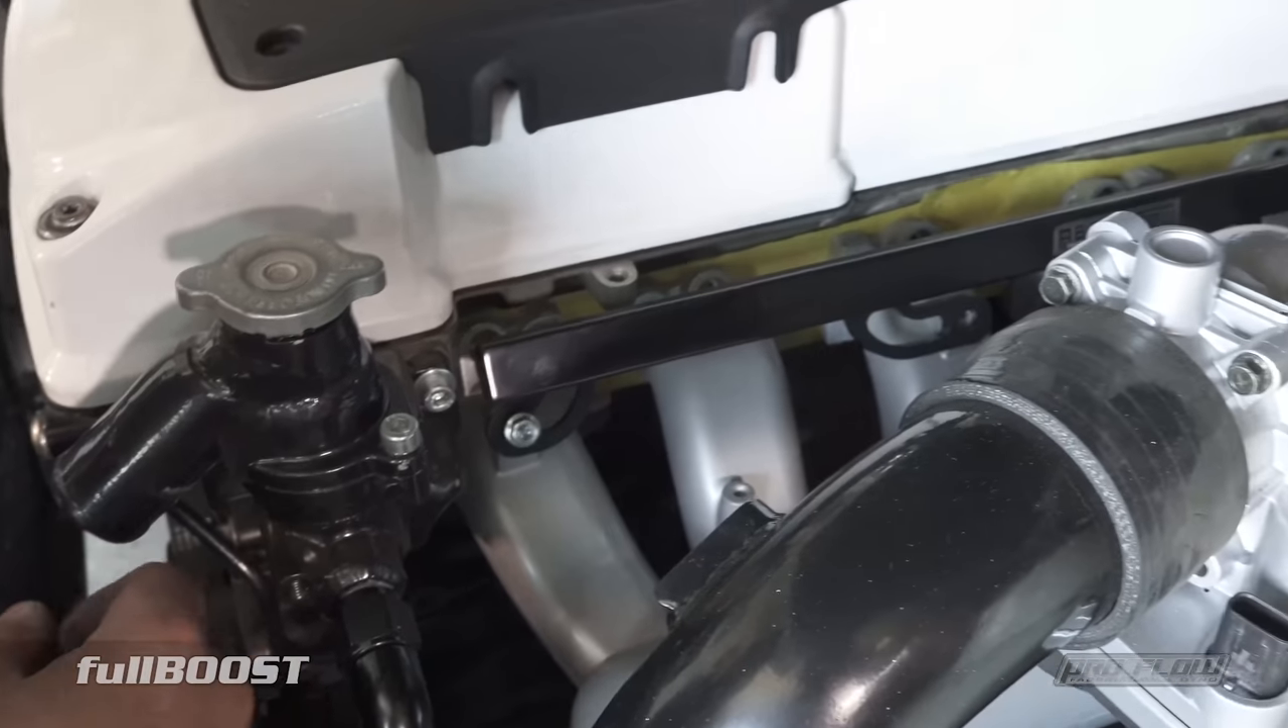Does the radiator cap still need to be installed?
No.